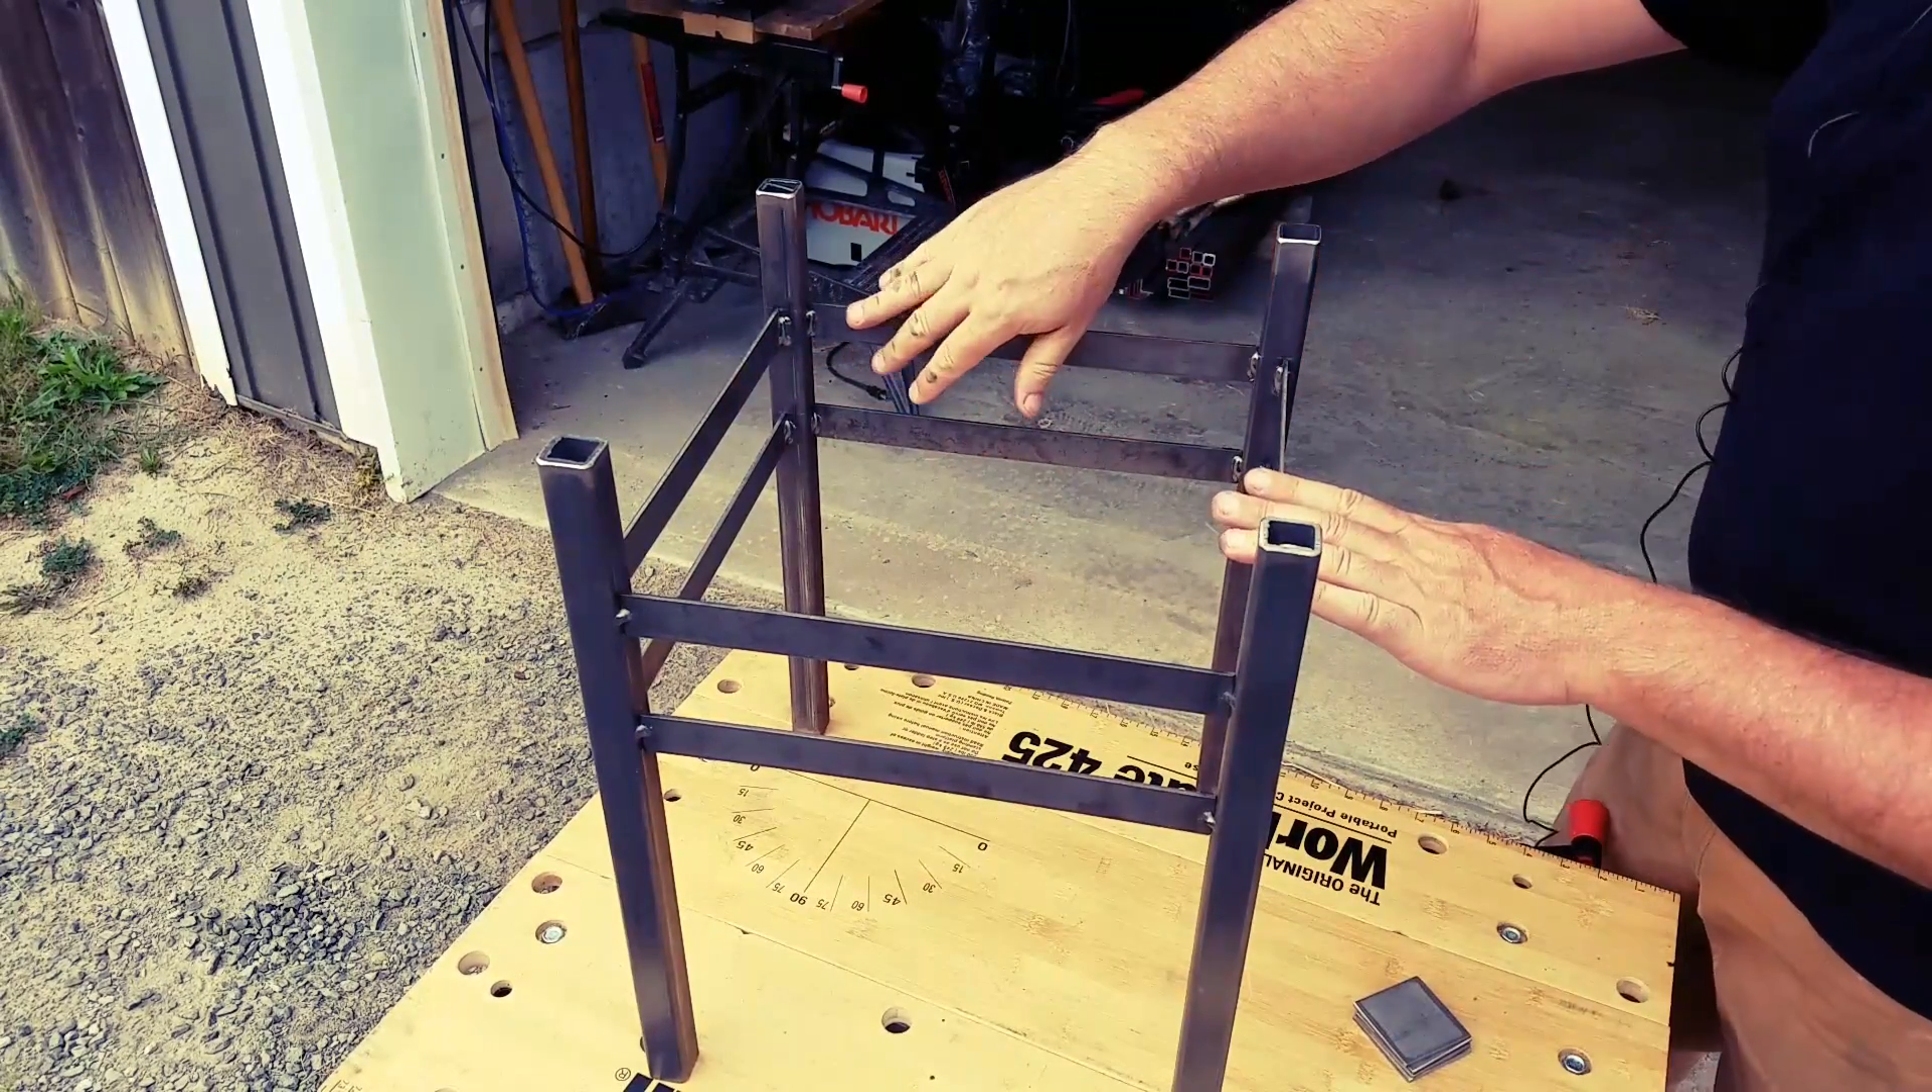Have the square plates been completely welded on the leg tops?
No.